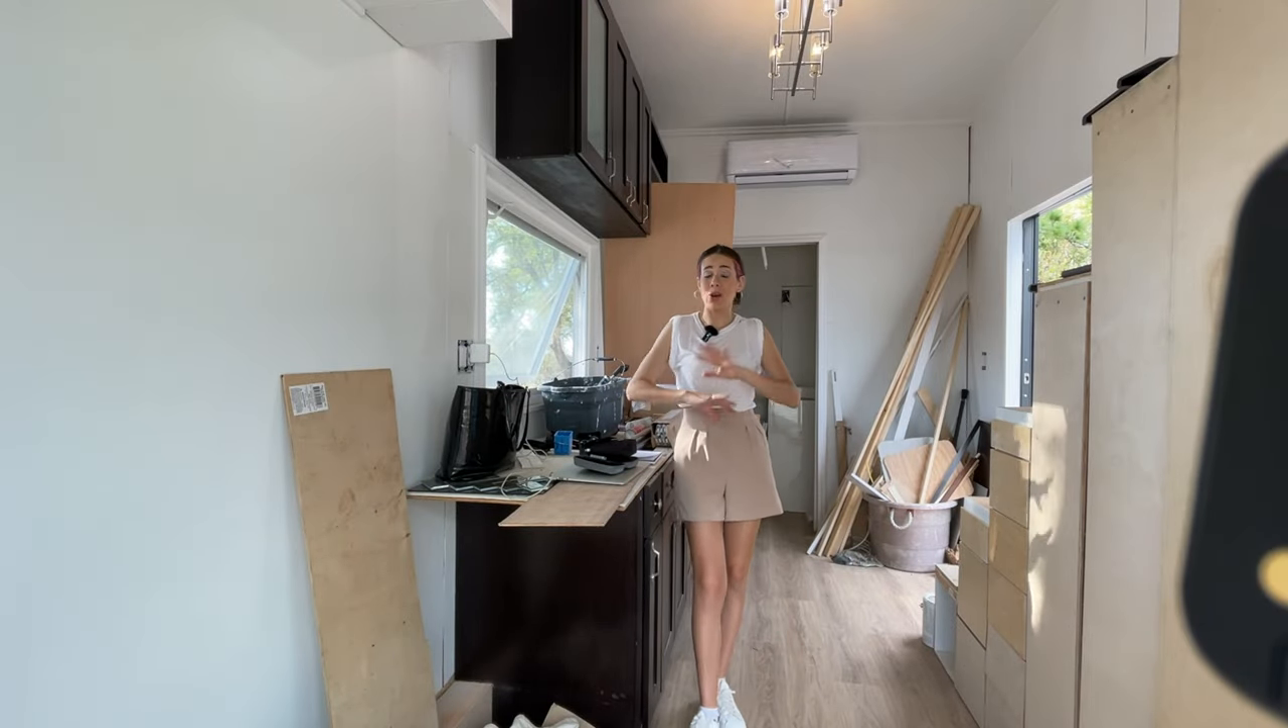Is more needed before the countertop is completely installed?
Yes.